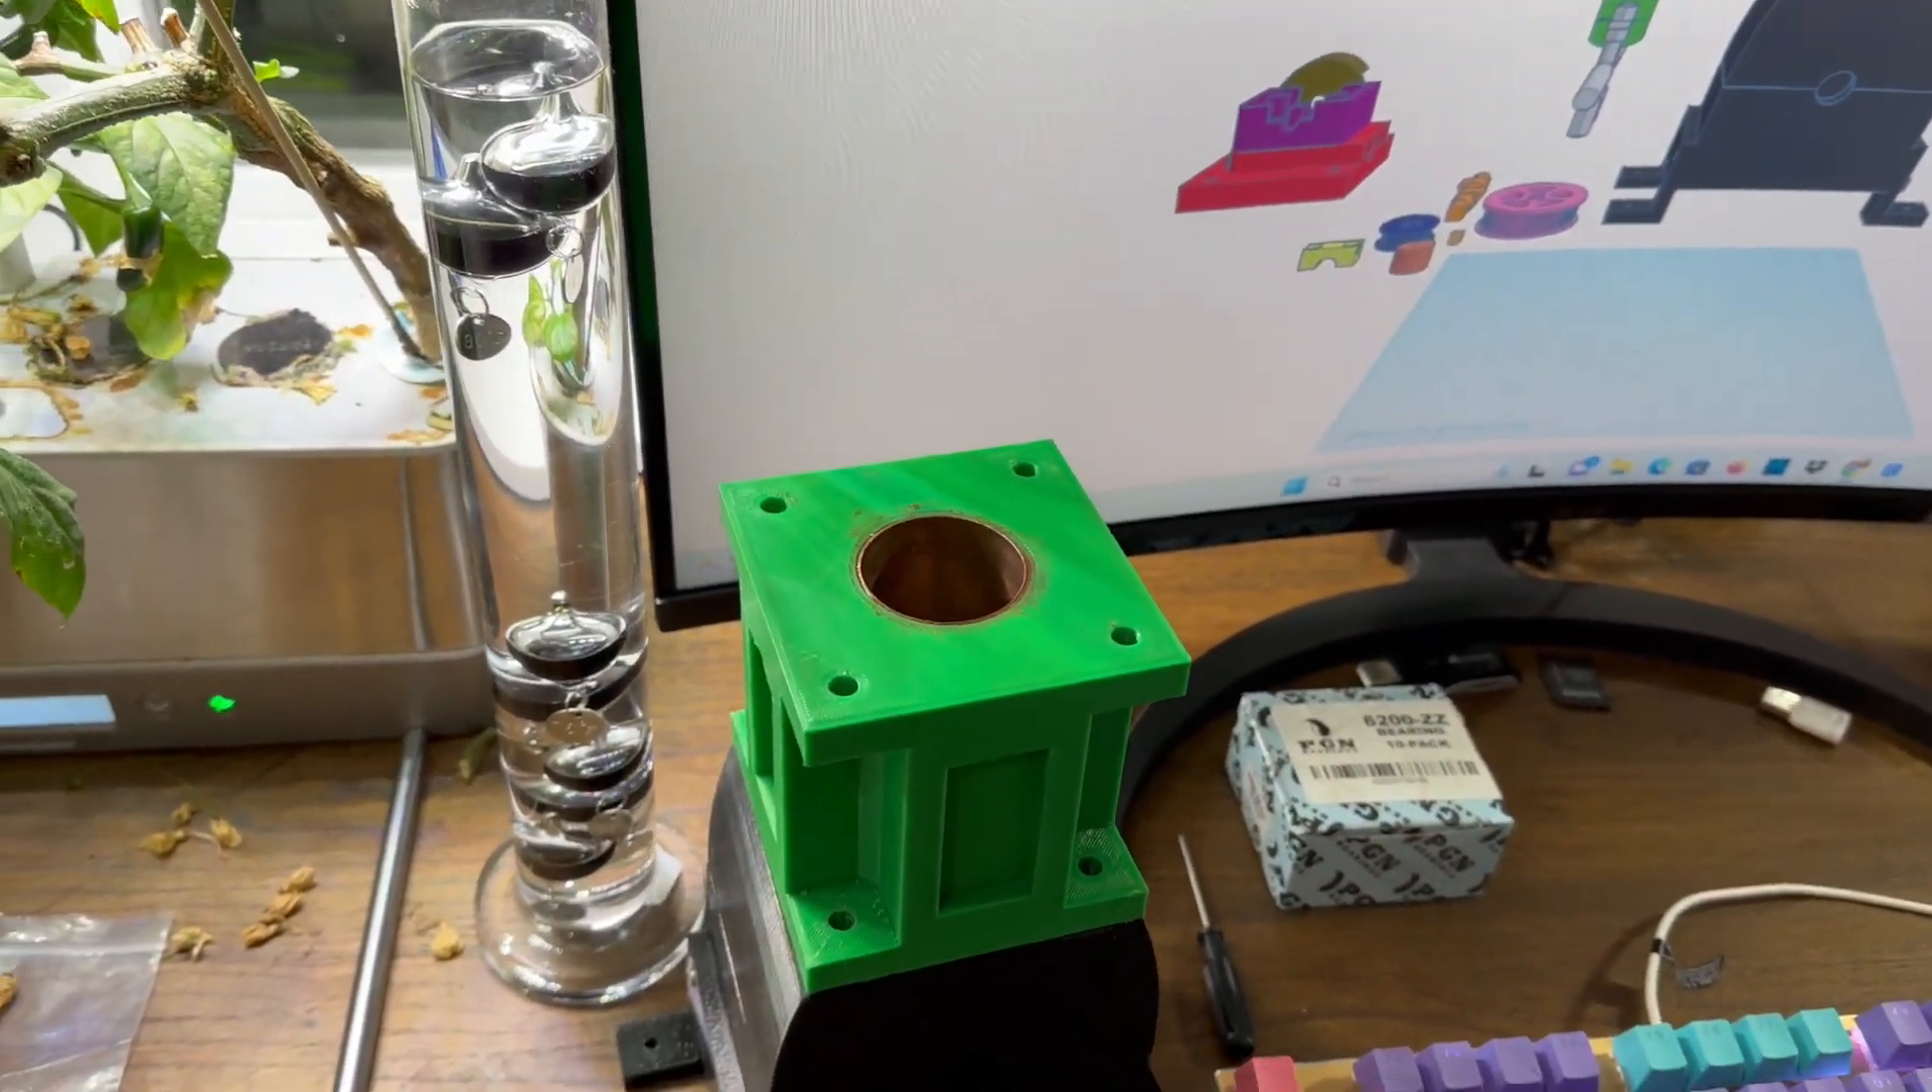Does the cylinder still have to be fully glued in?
No.